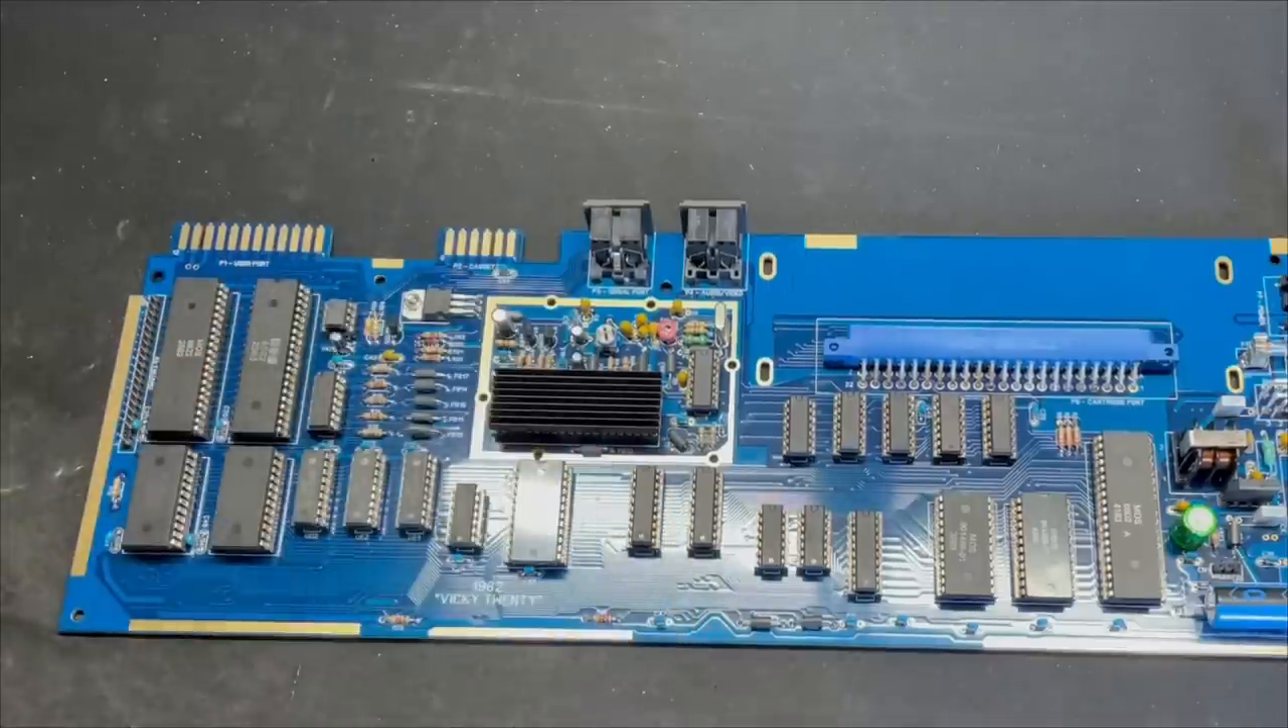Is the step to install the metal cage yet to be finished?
Yes.